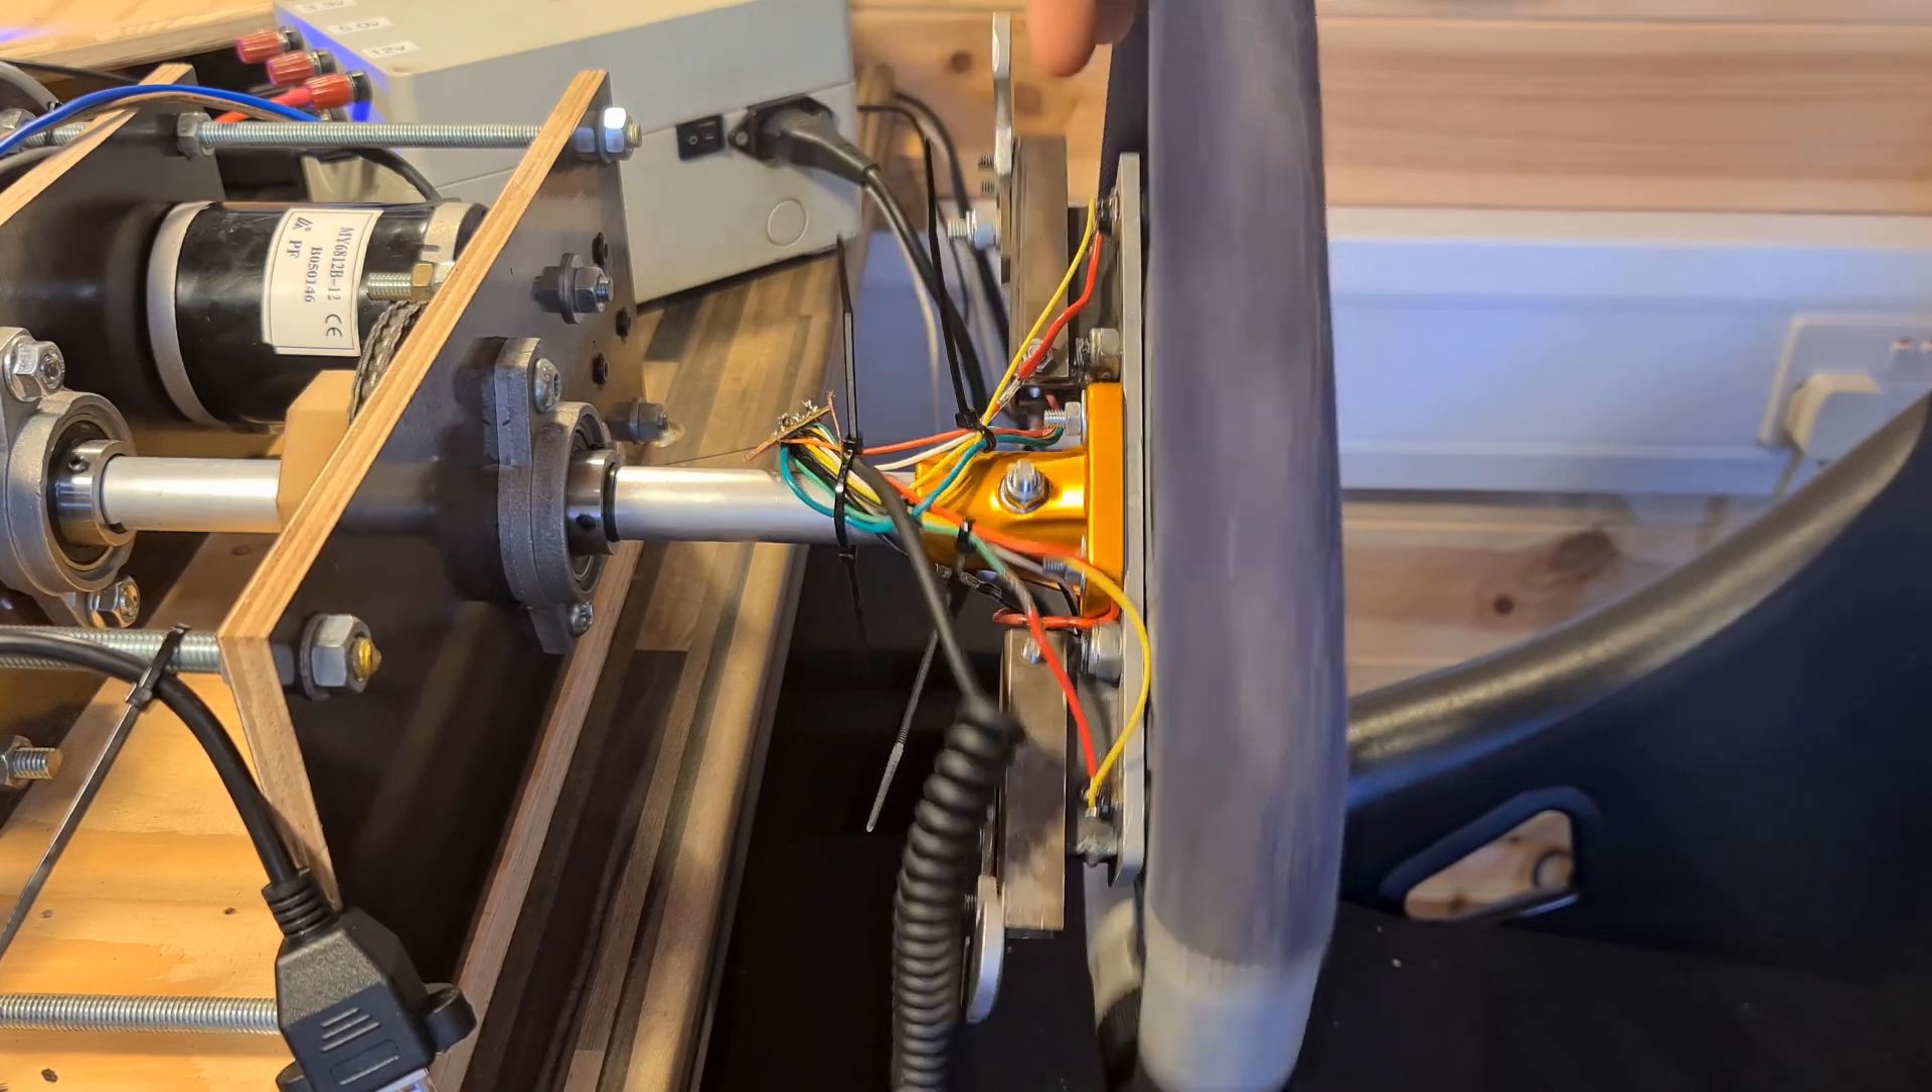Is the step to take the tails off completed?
No.